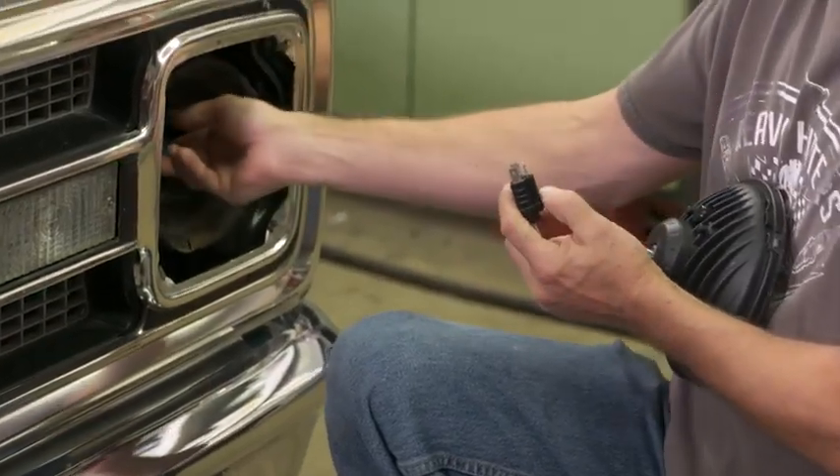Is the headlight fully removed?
Yes.